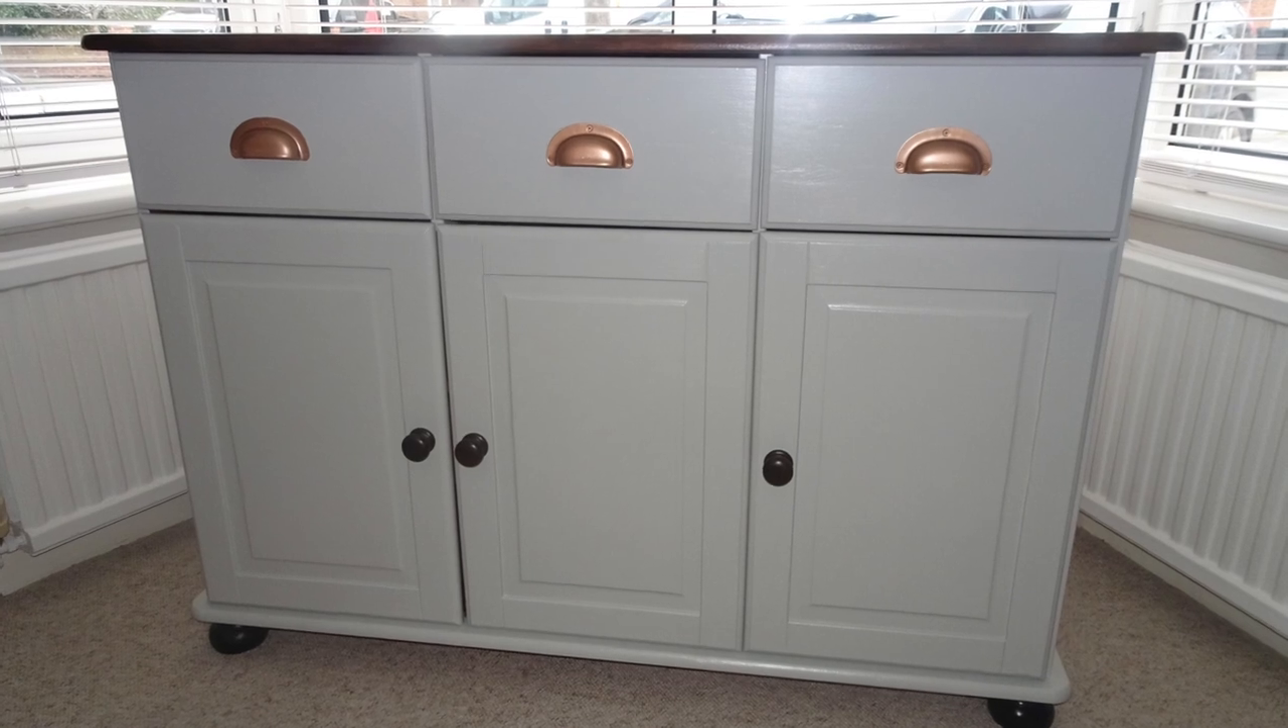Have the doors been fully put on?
Yes.